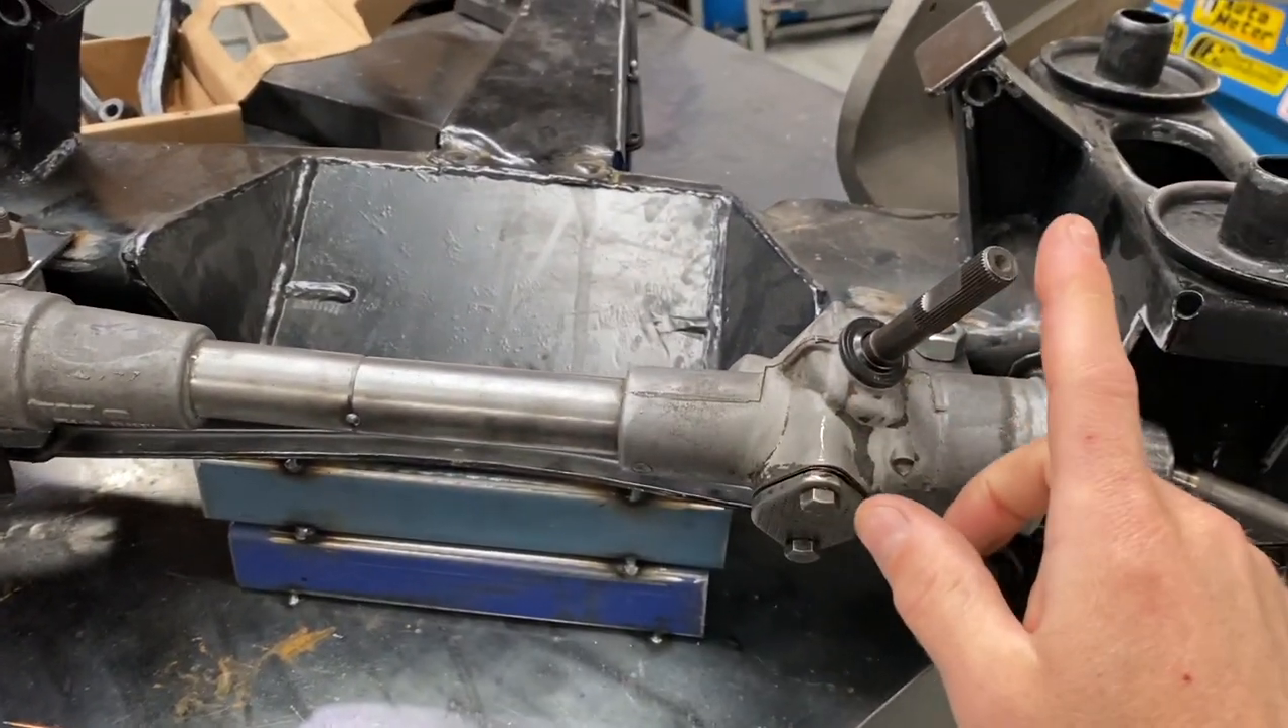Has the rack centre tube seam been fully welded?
No.